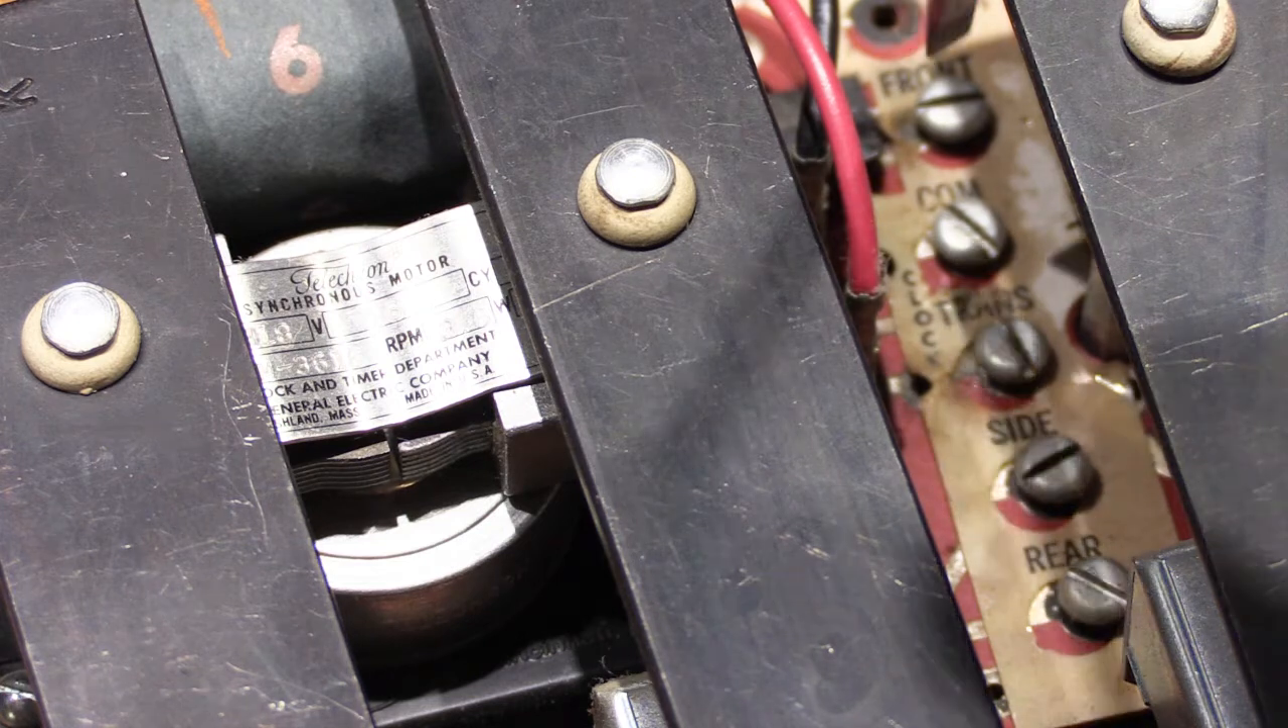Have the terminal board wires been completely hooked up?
No.